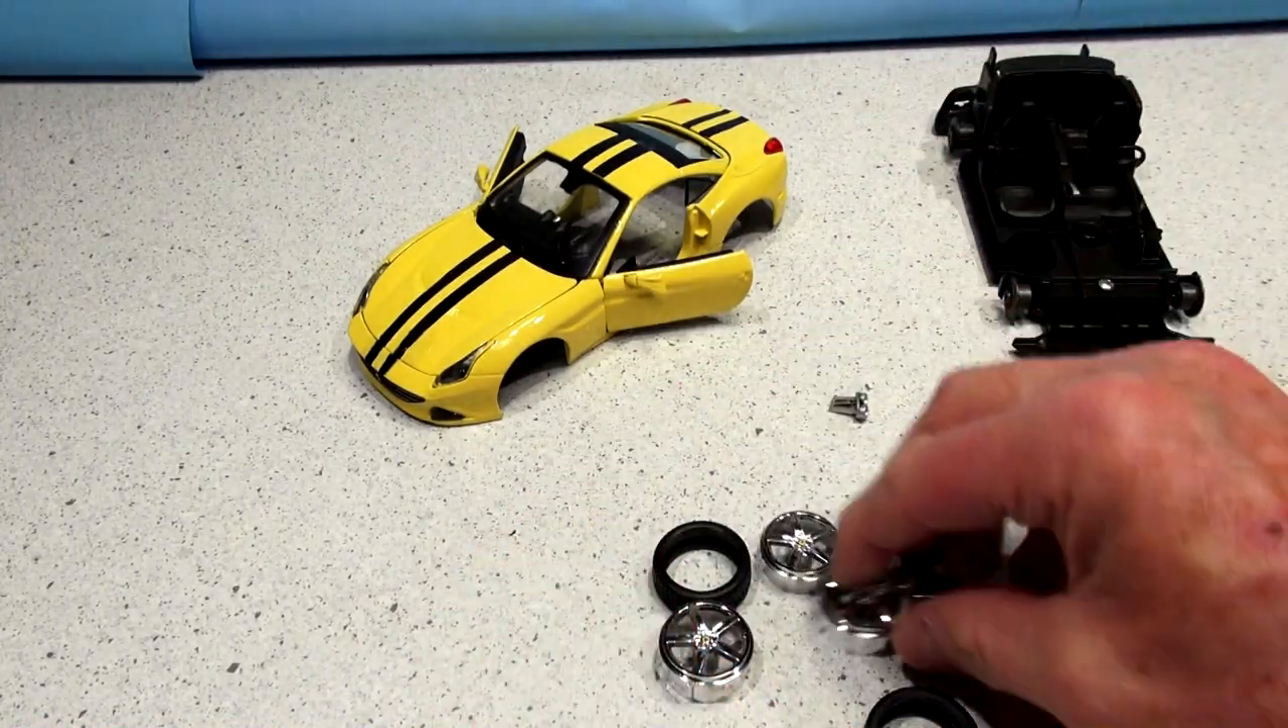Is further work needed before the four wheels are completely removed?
No.